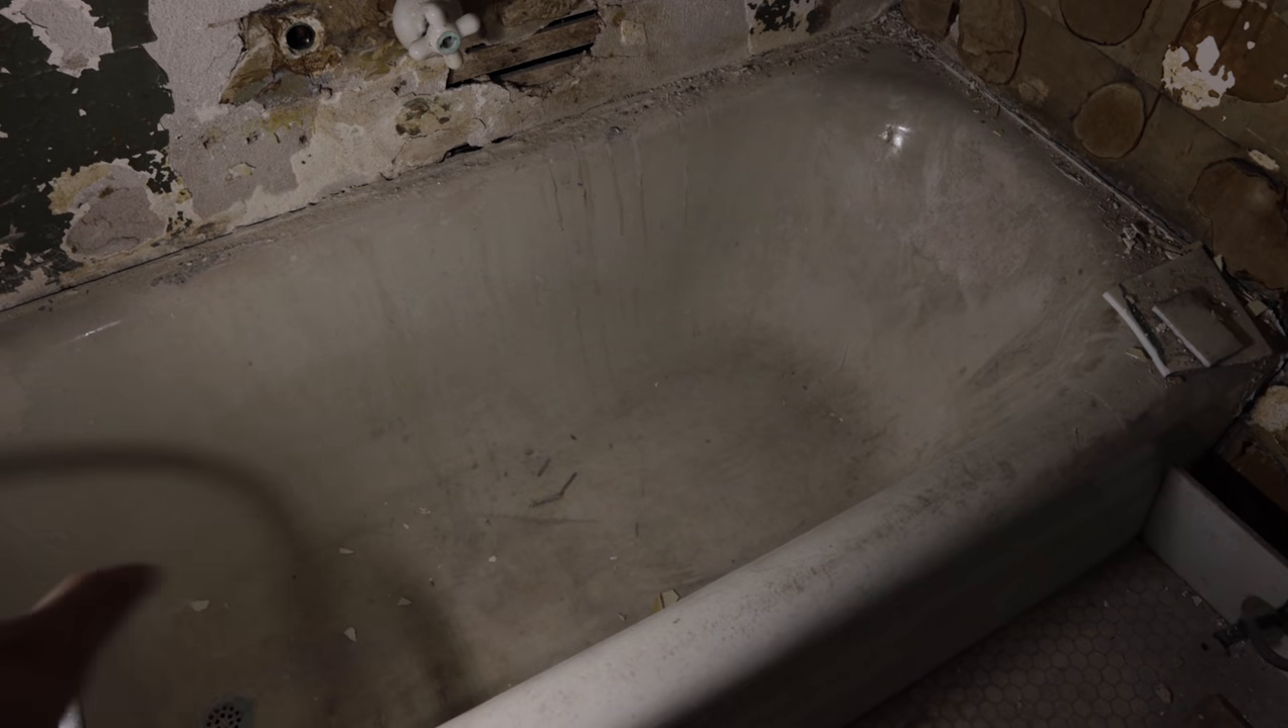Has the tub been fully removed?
No.